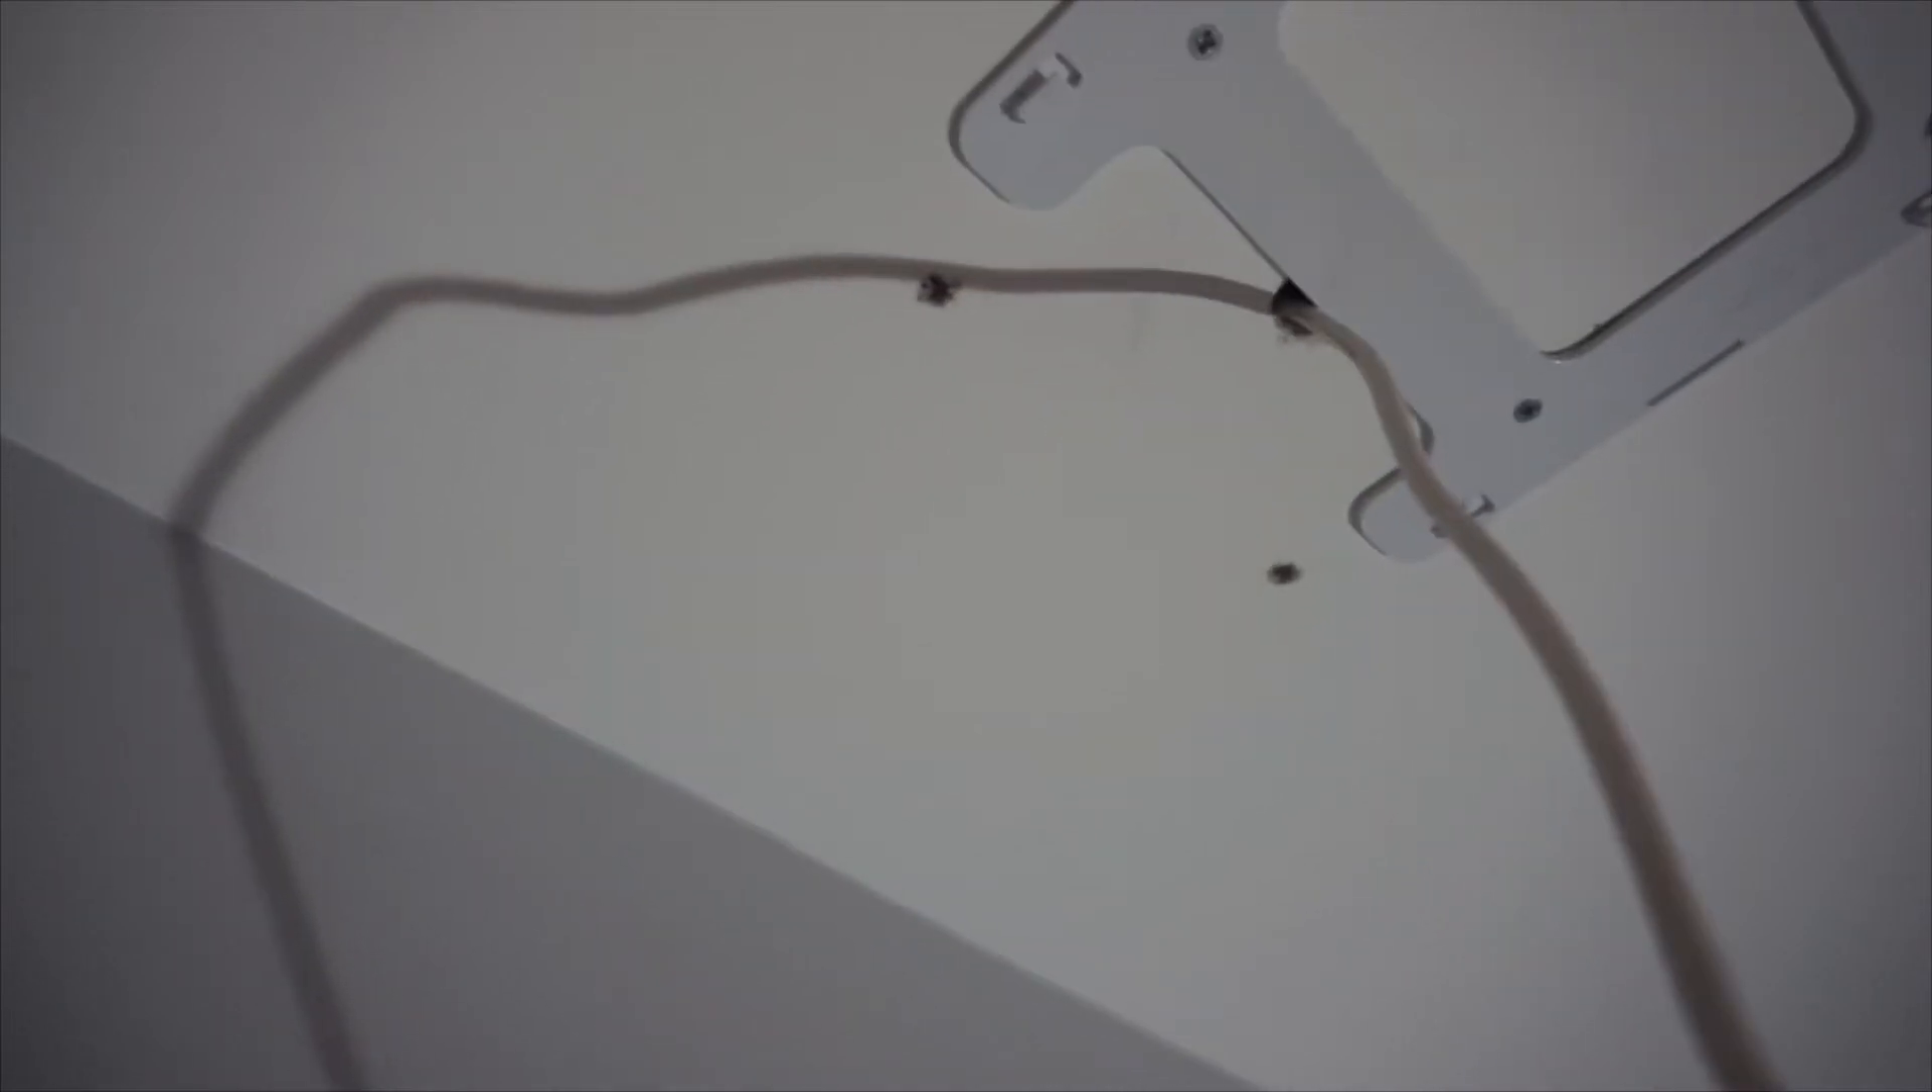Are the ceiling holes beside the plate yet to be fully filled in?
Yes.